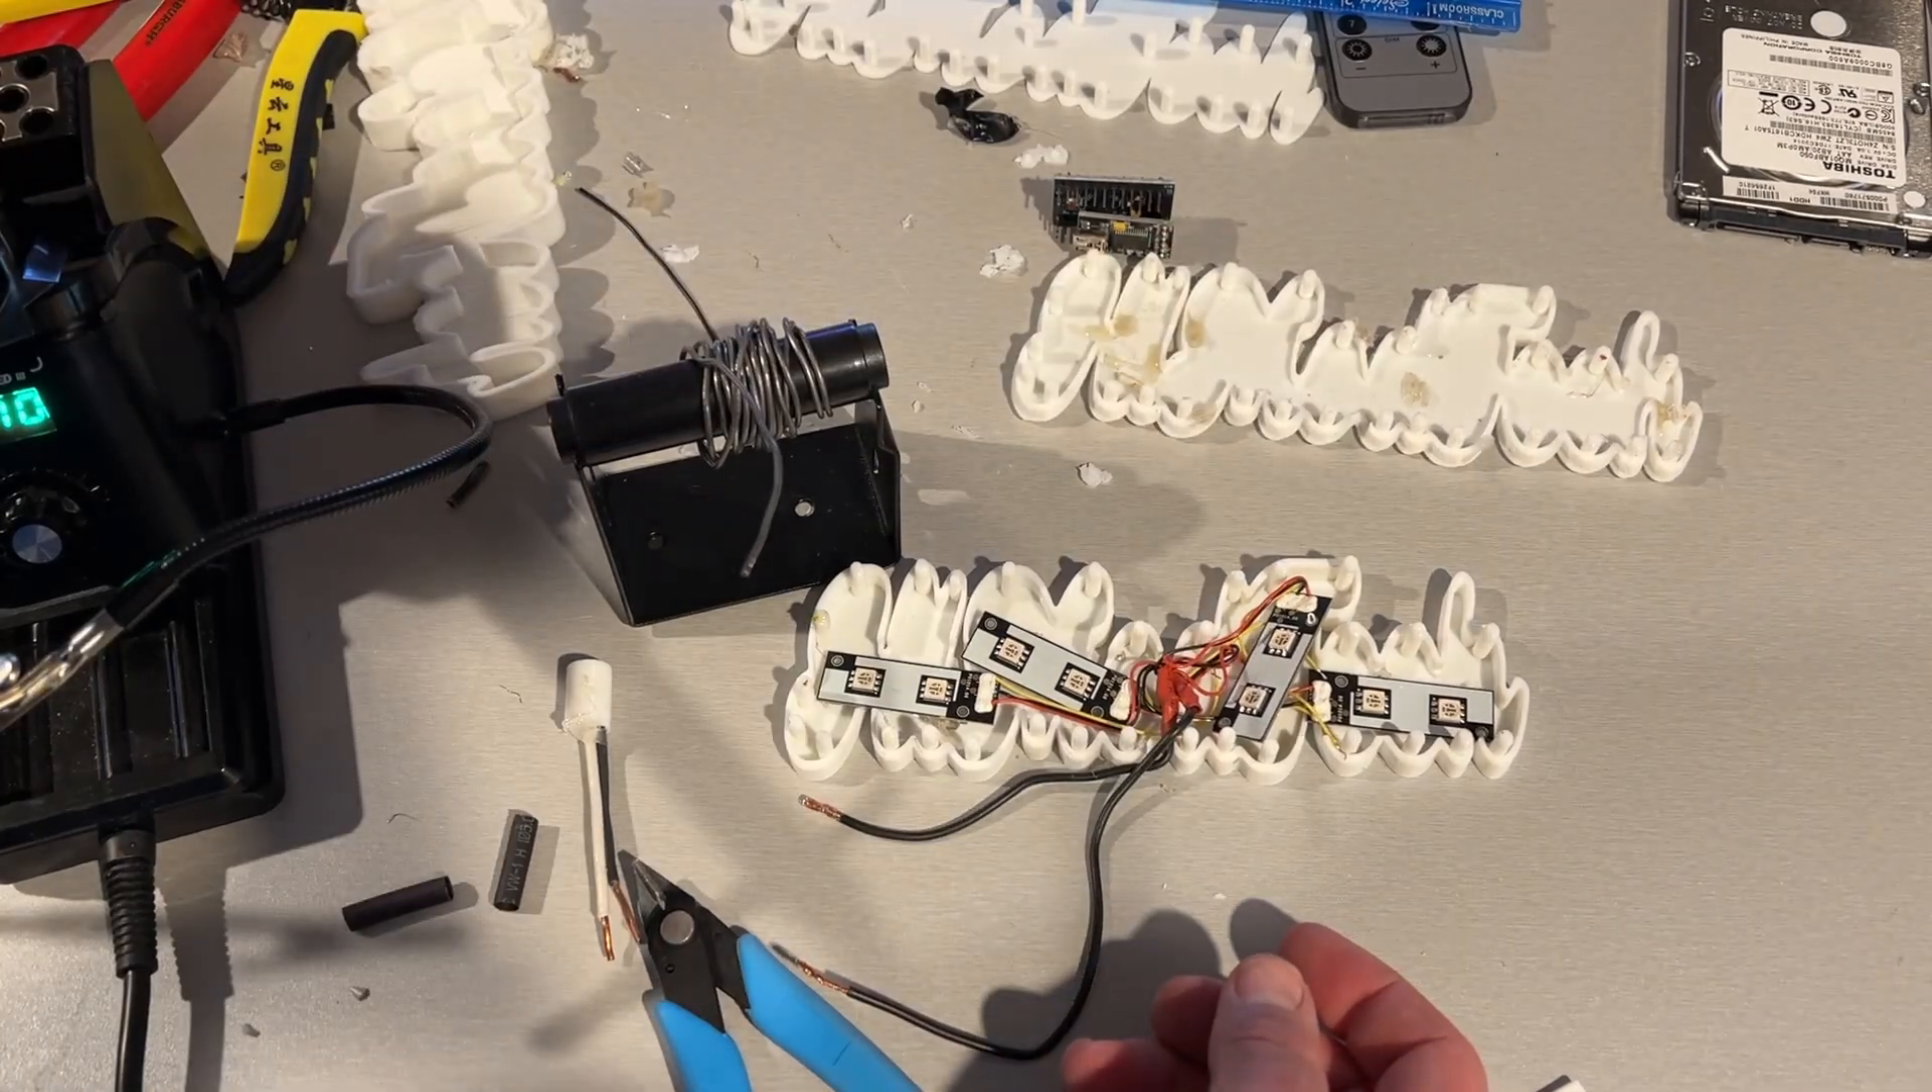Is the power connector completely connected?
No.